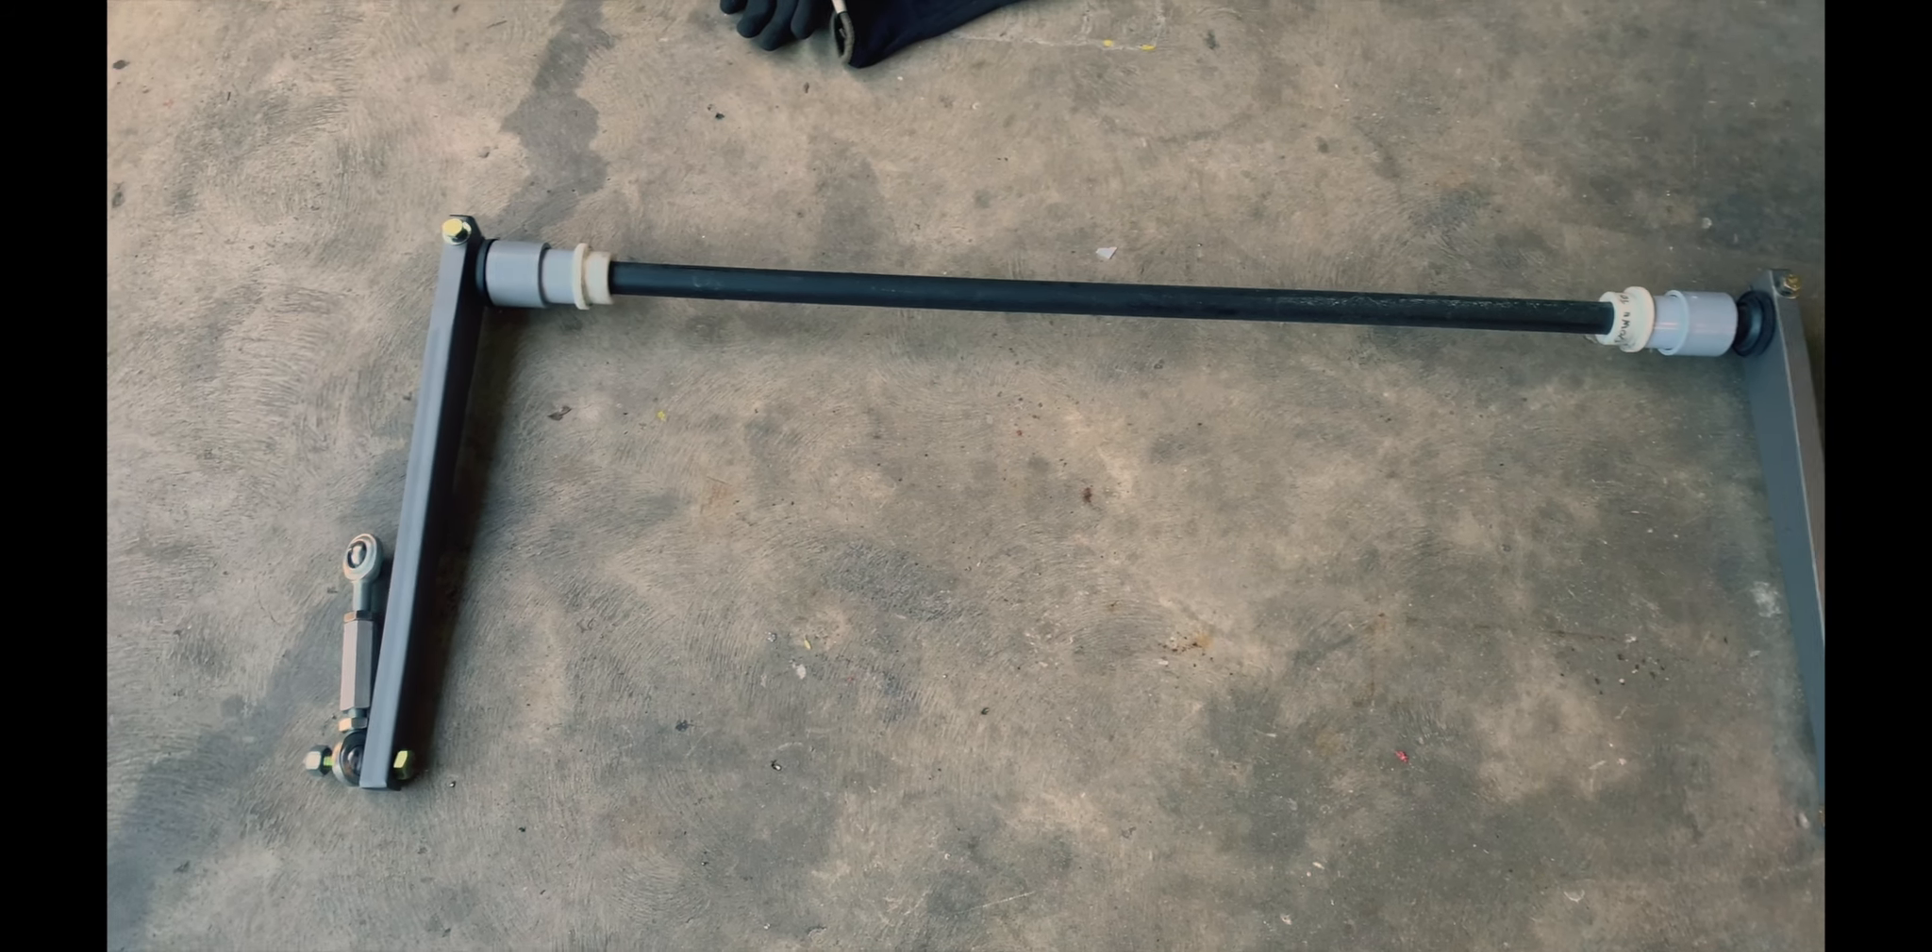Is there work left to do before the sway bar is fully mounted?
Yes.